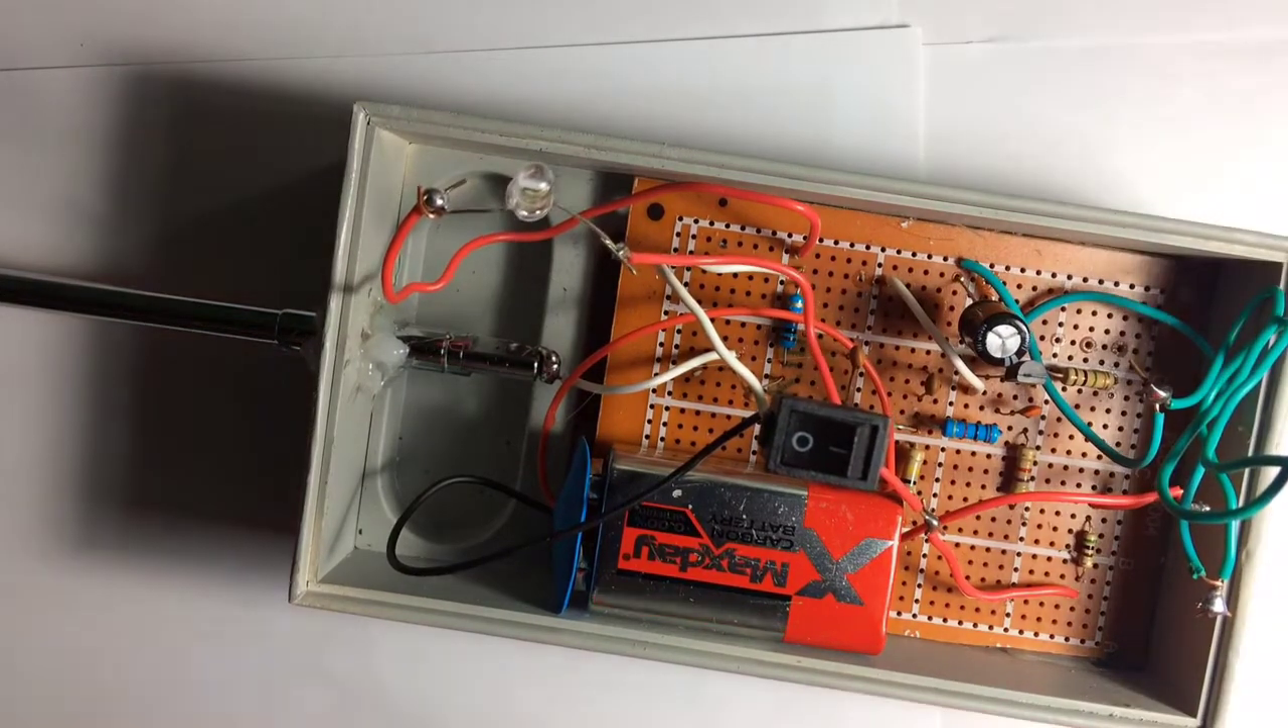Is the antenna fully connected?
Yes.